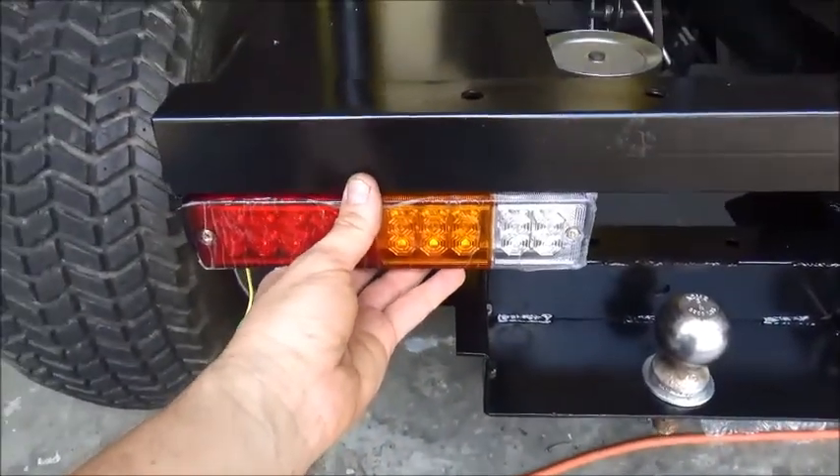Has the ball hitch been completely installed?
Yes.